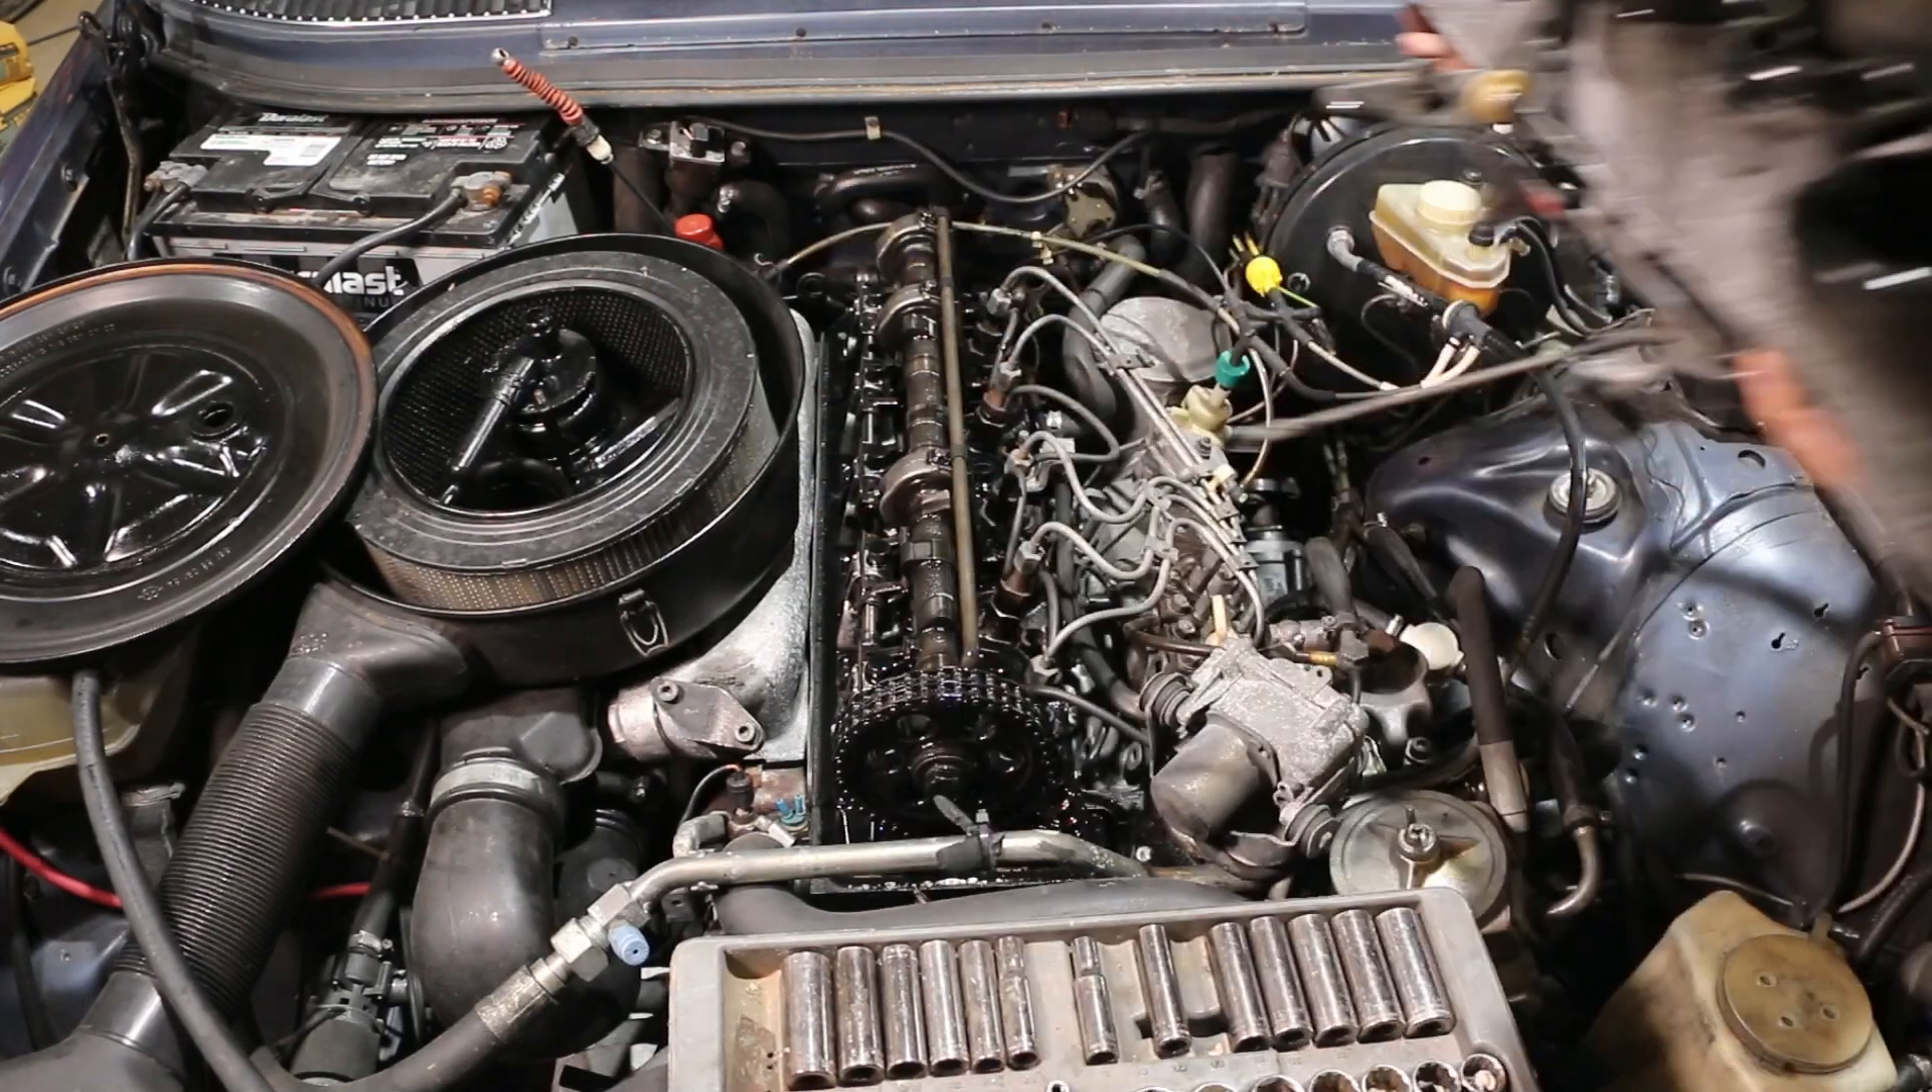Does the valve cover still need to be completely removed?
No.